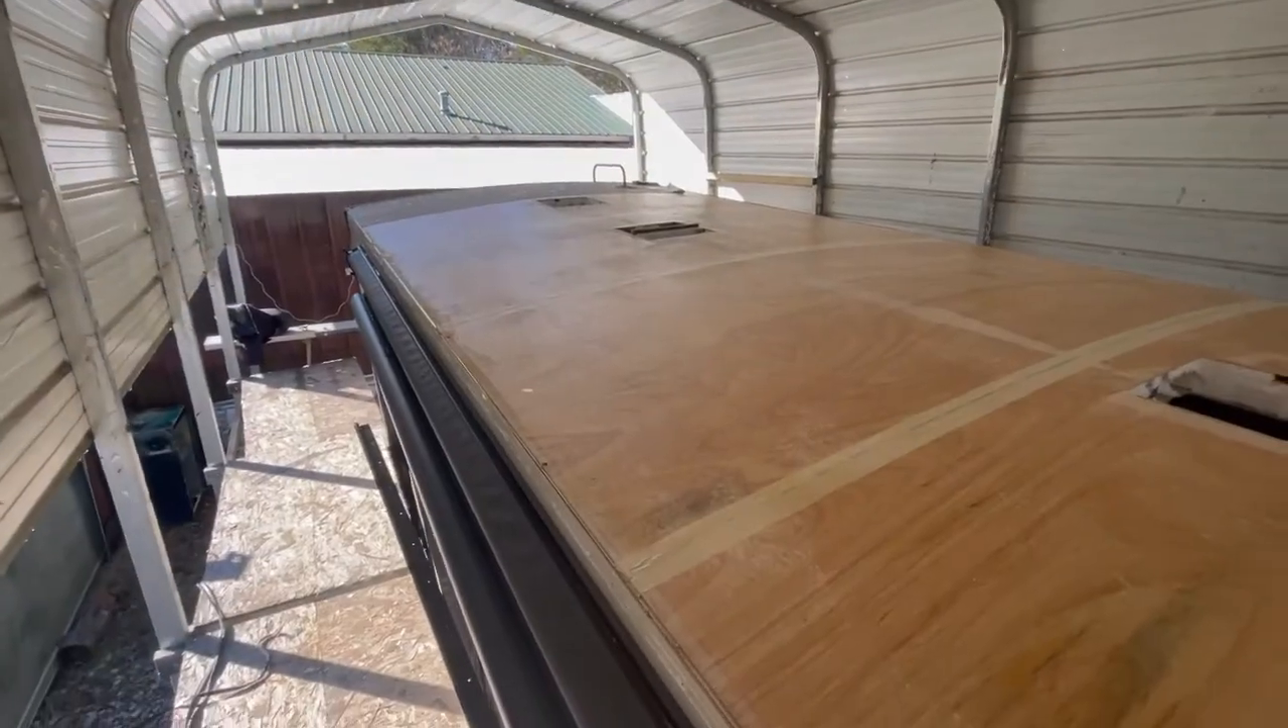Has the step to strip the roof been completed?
Yes.